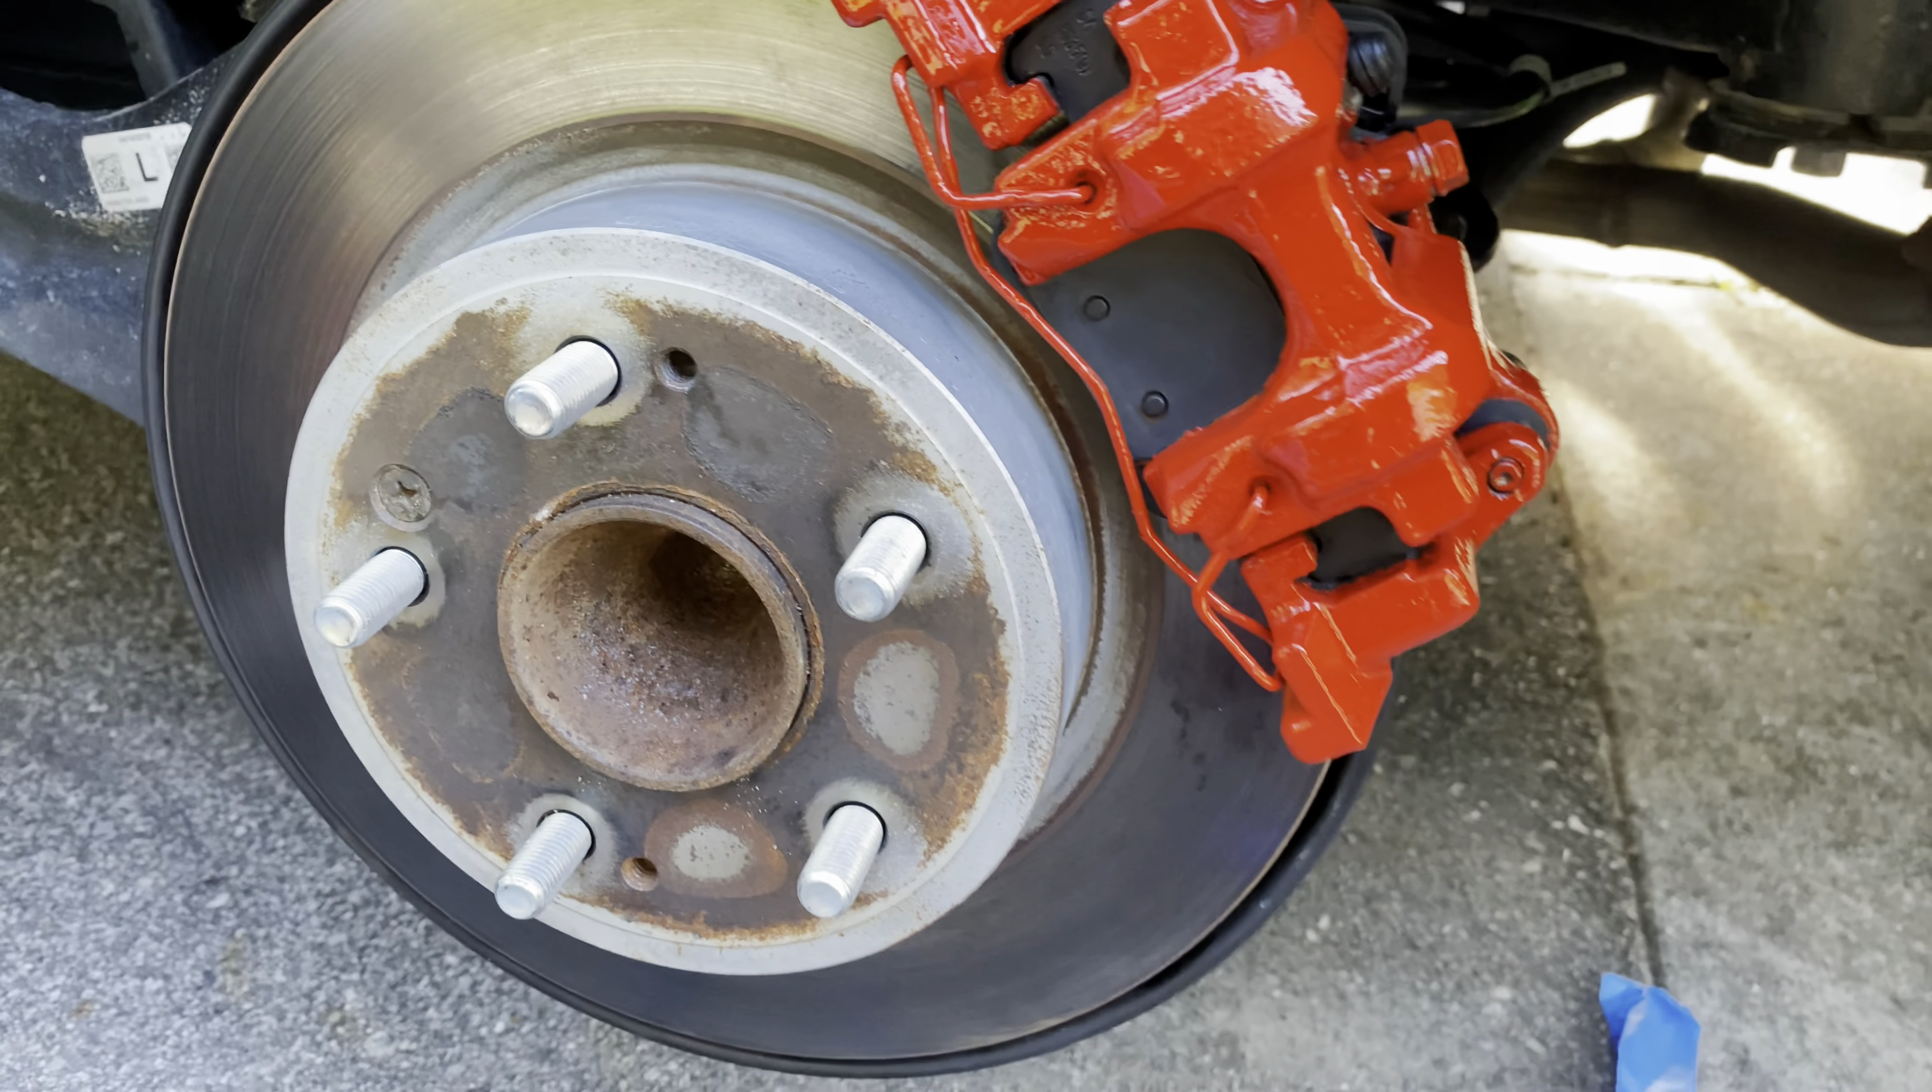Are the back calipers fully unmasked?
Yes.